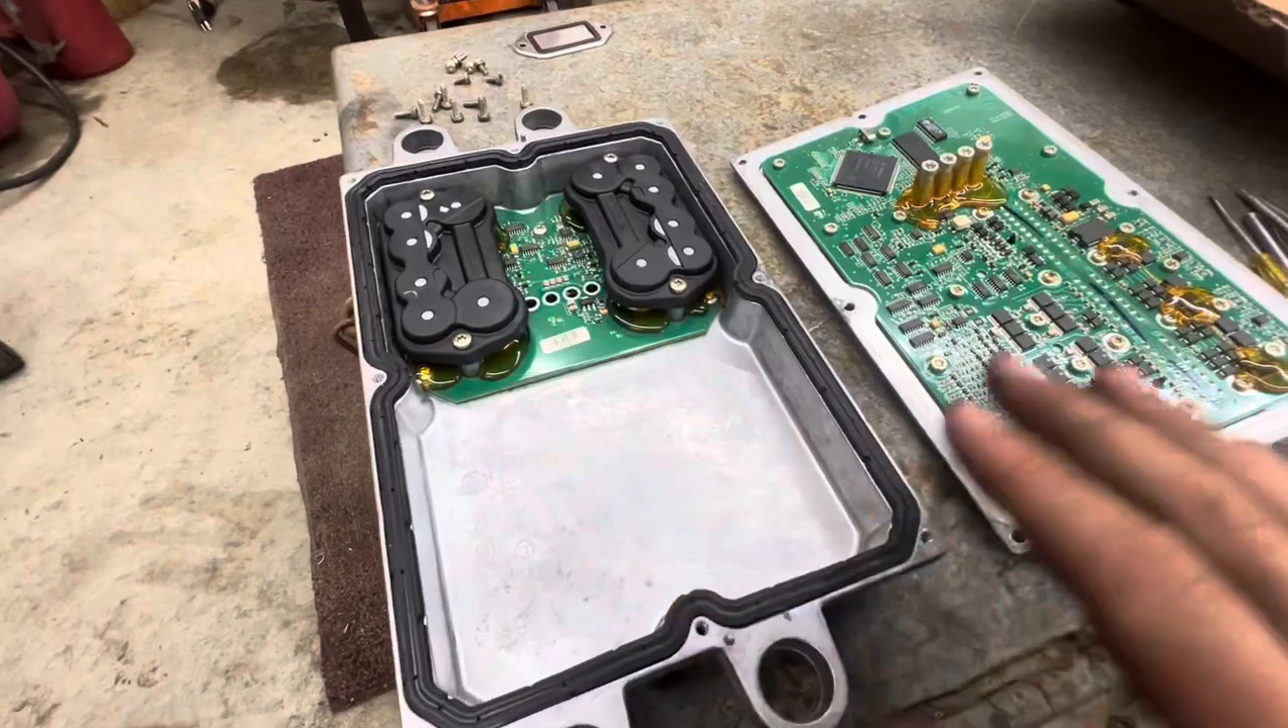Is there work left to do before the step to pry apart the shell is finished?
No.